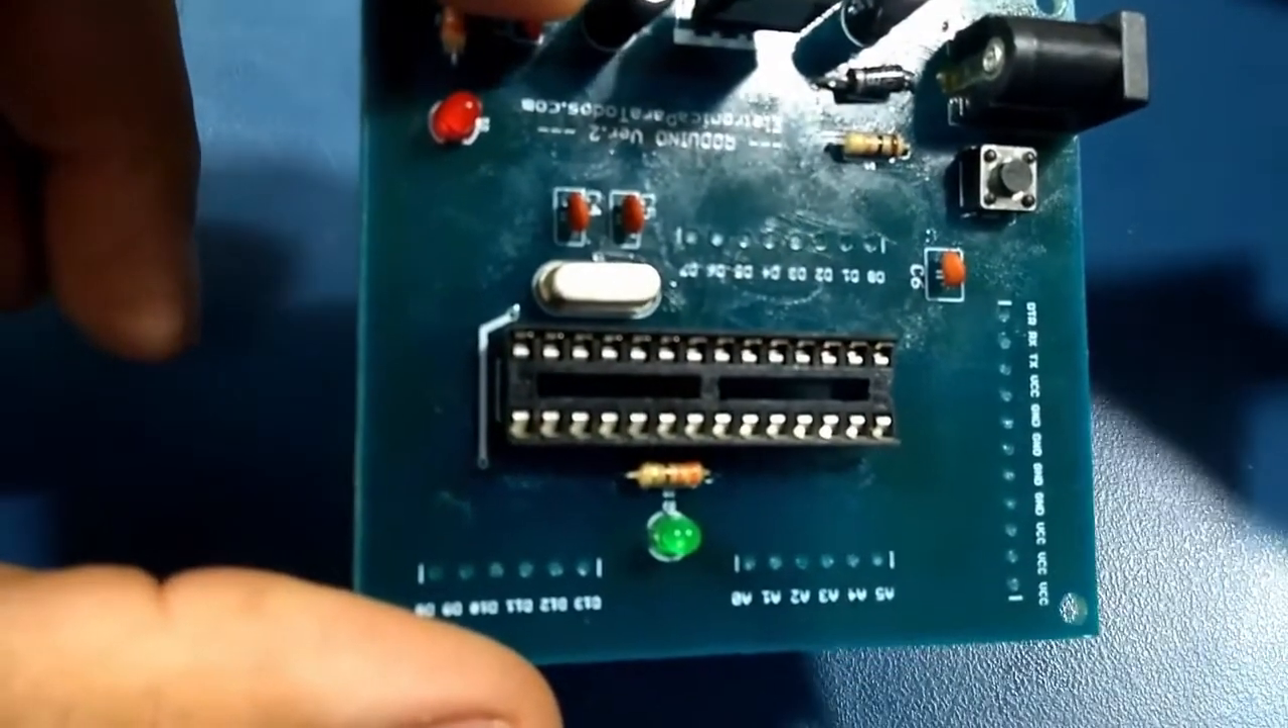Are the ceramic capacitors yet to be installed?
No.